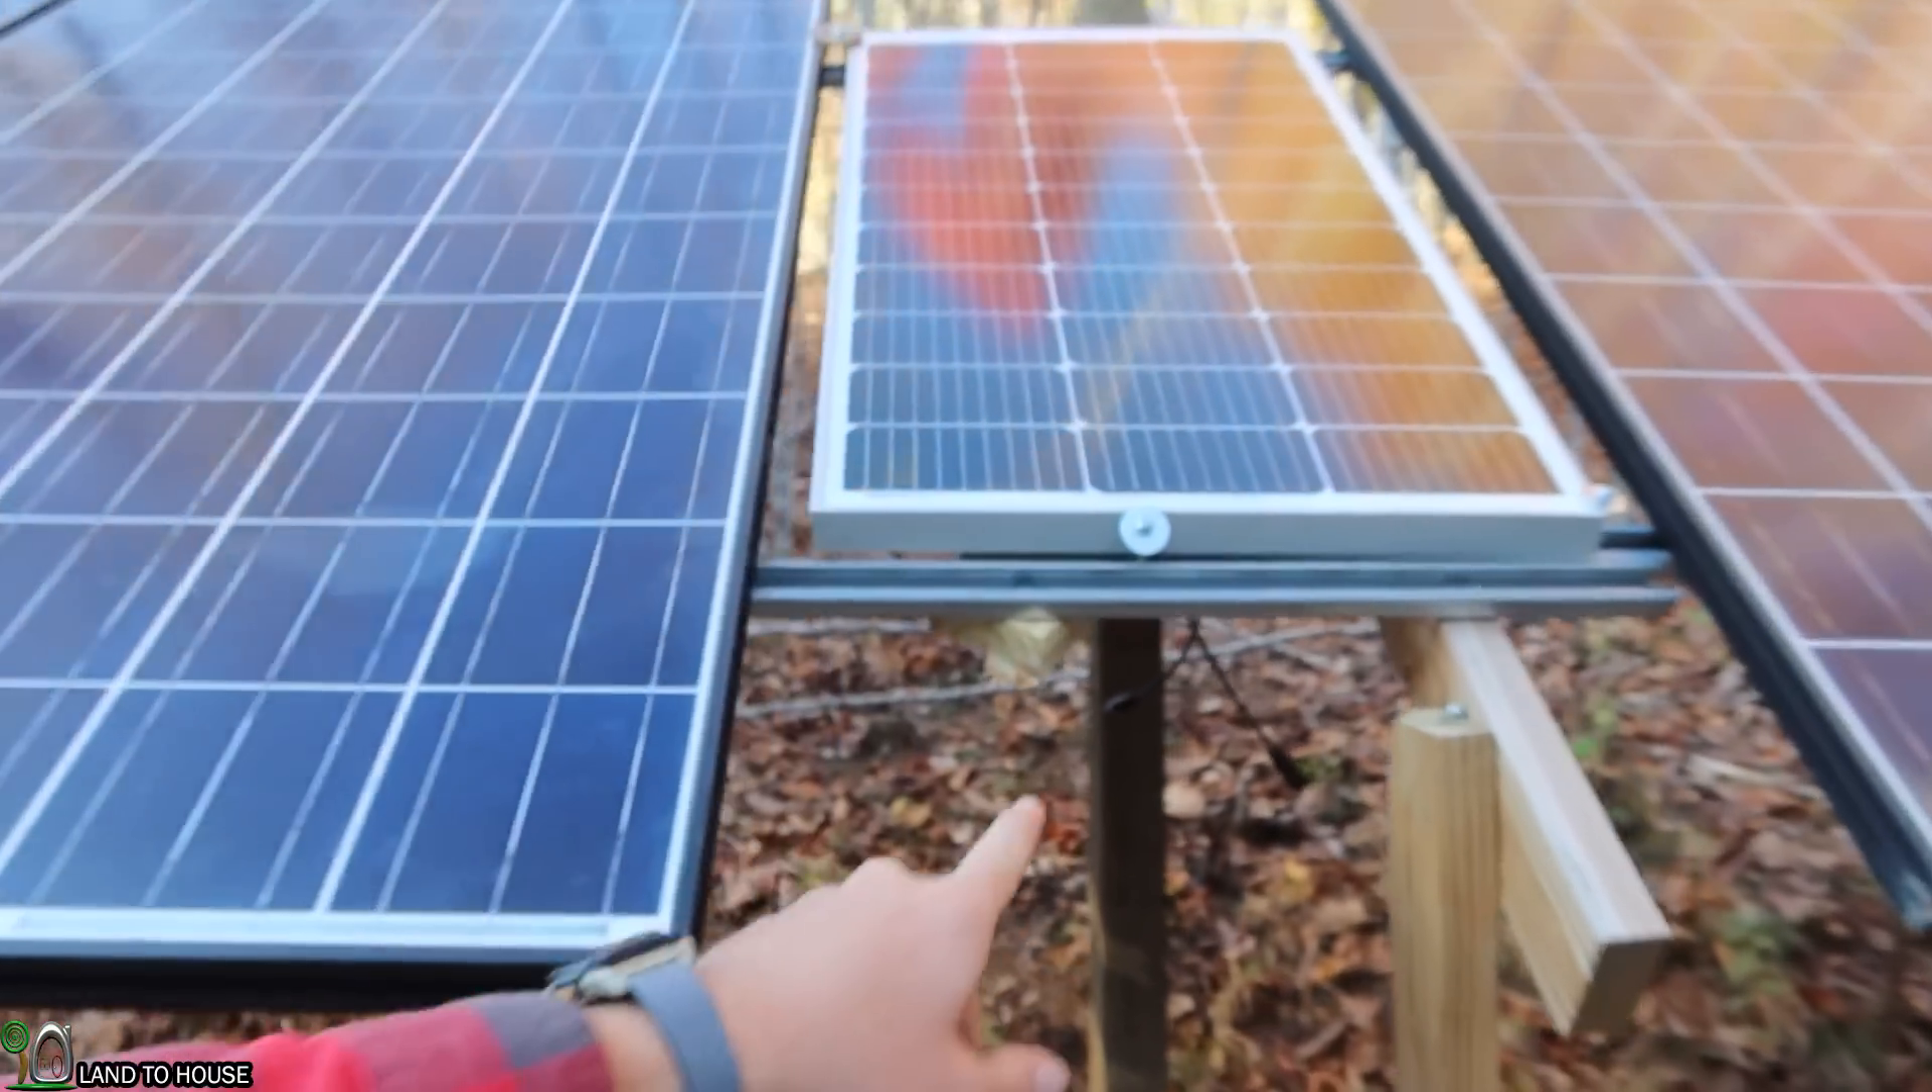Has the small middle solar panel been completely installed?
Yes.